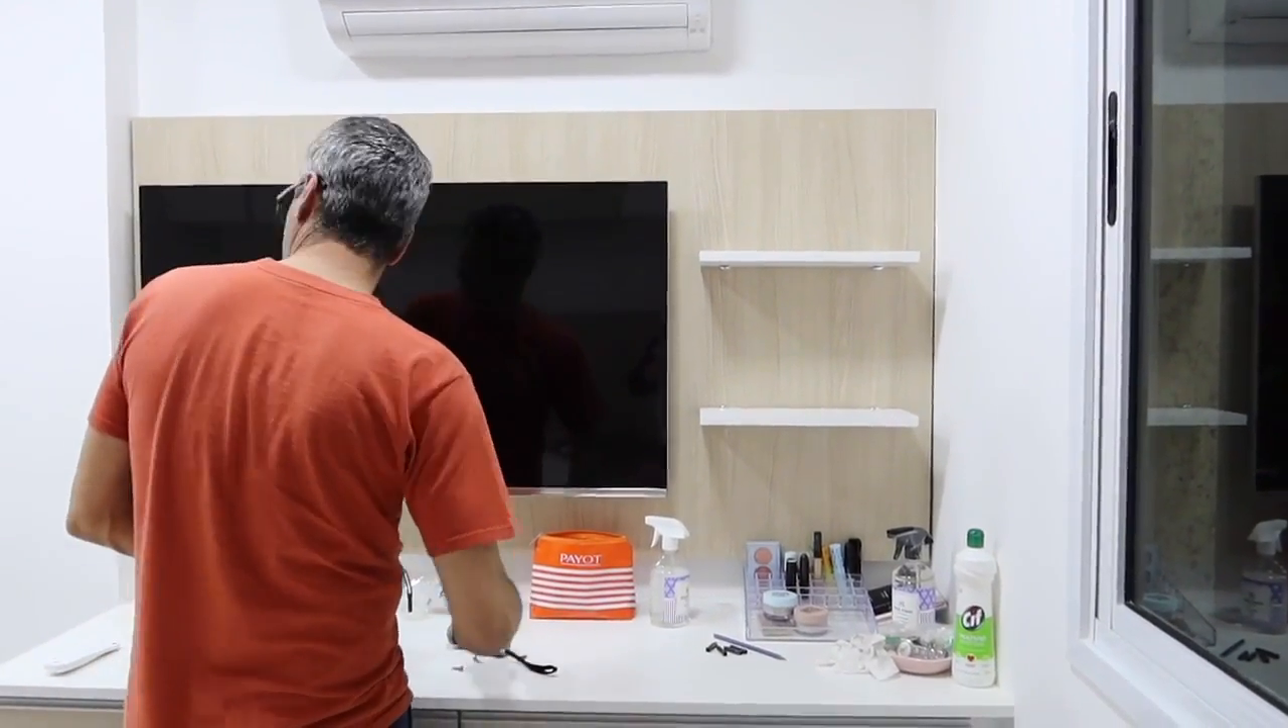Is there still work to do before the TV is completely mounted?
No.